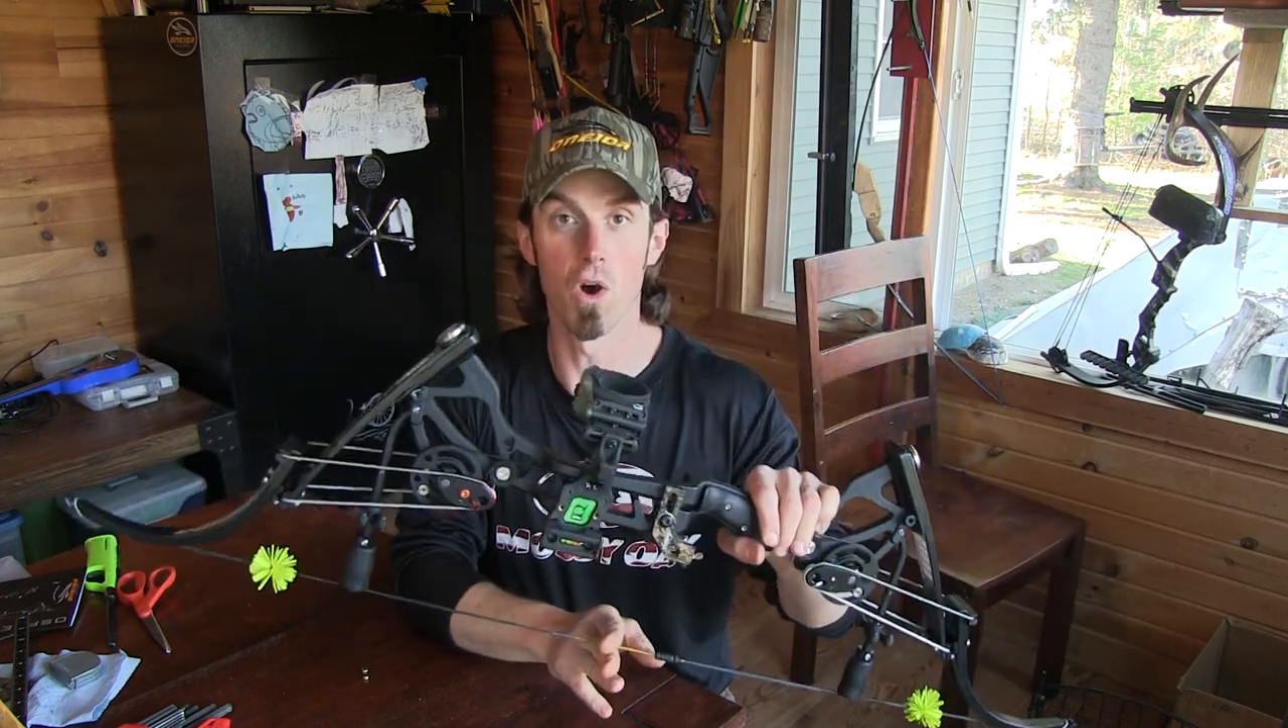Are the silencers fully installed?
Yes.